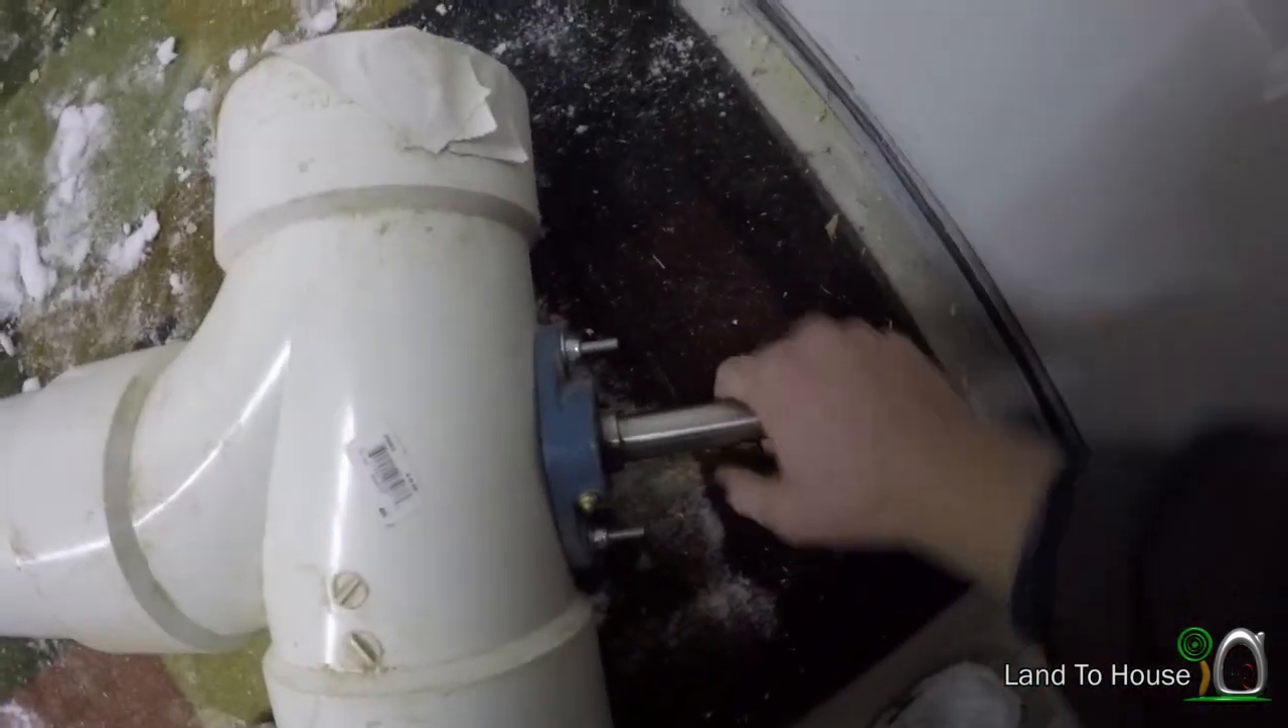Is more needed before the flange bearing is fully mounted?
No.